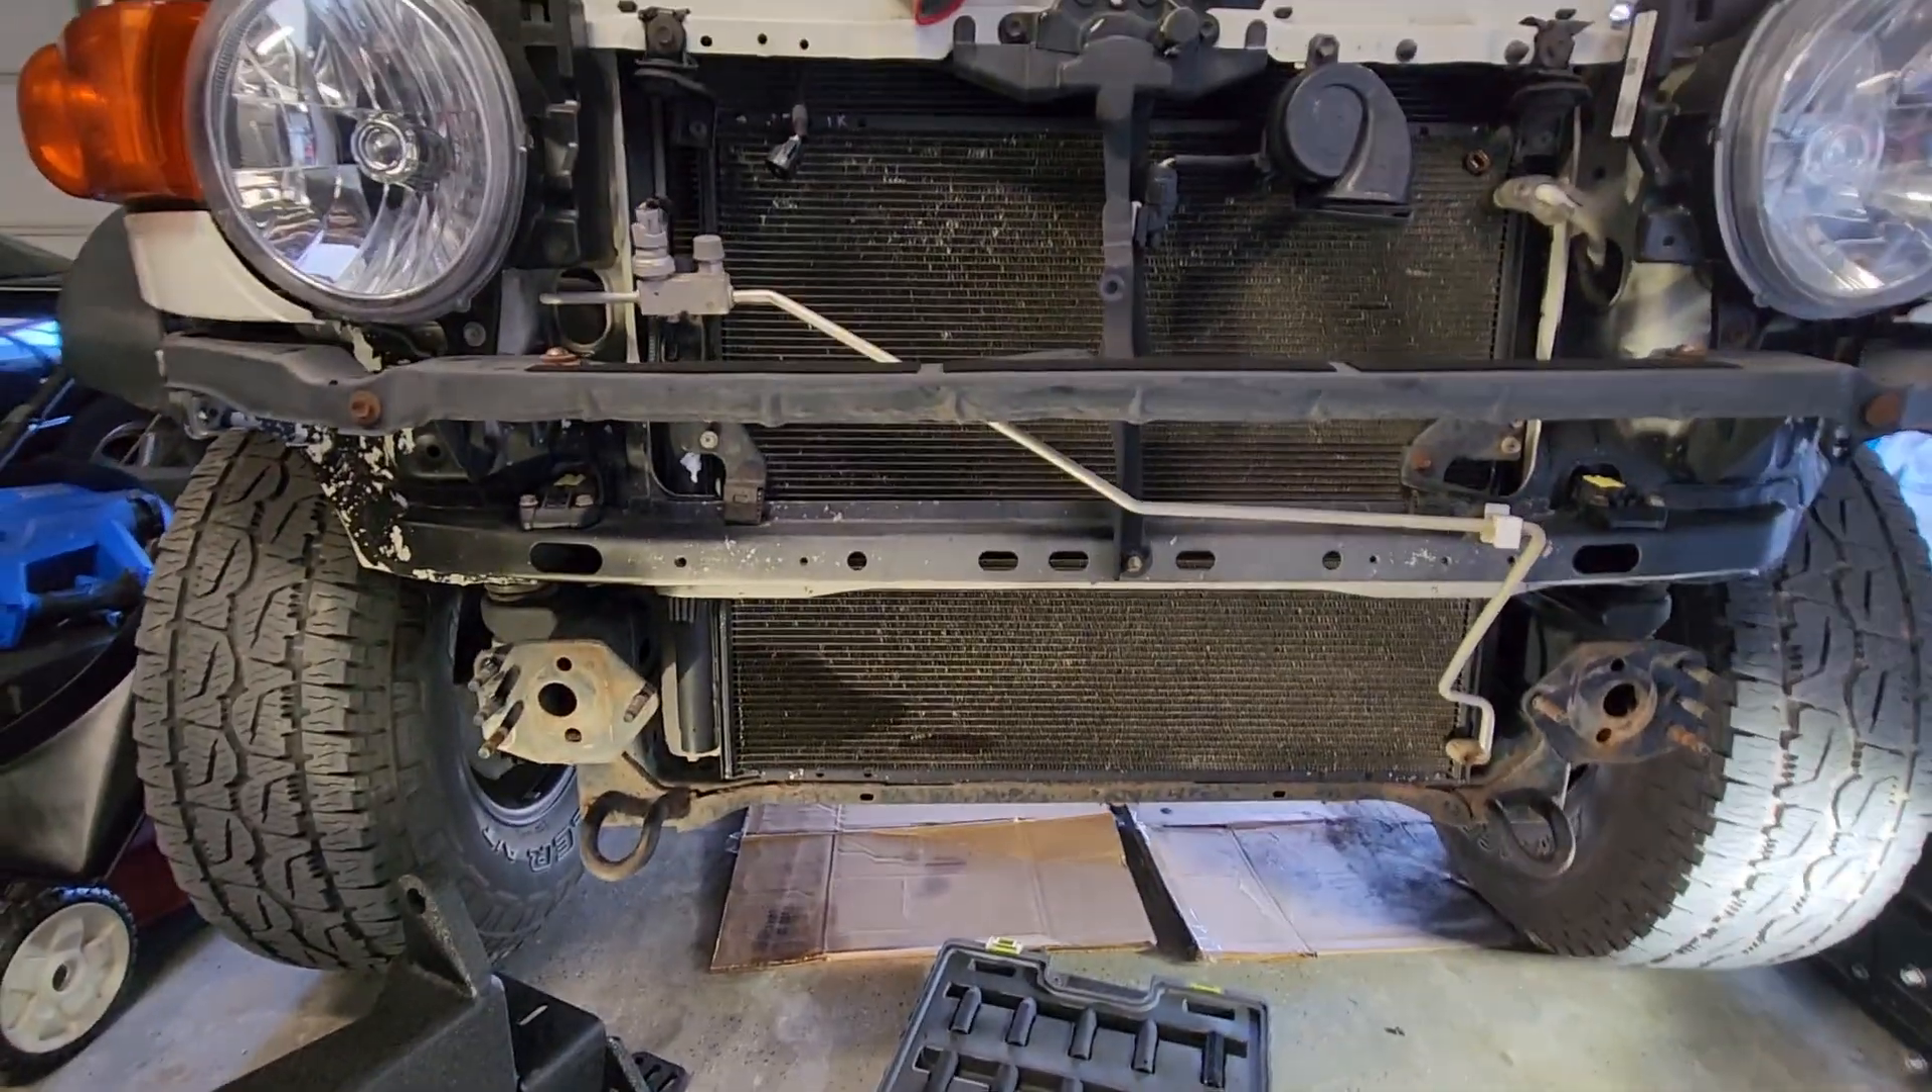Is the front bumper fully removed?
Yes.